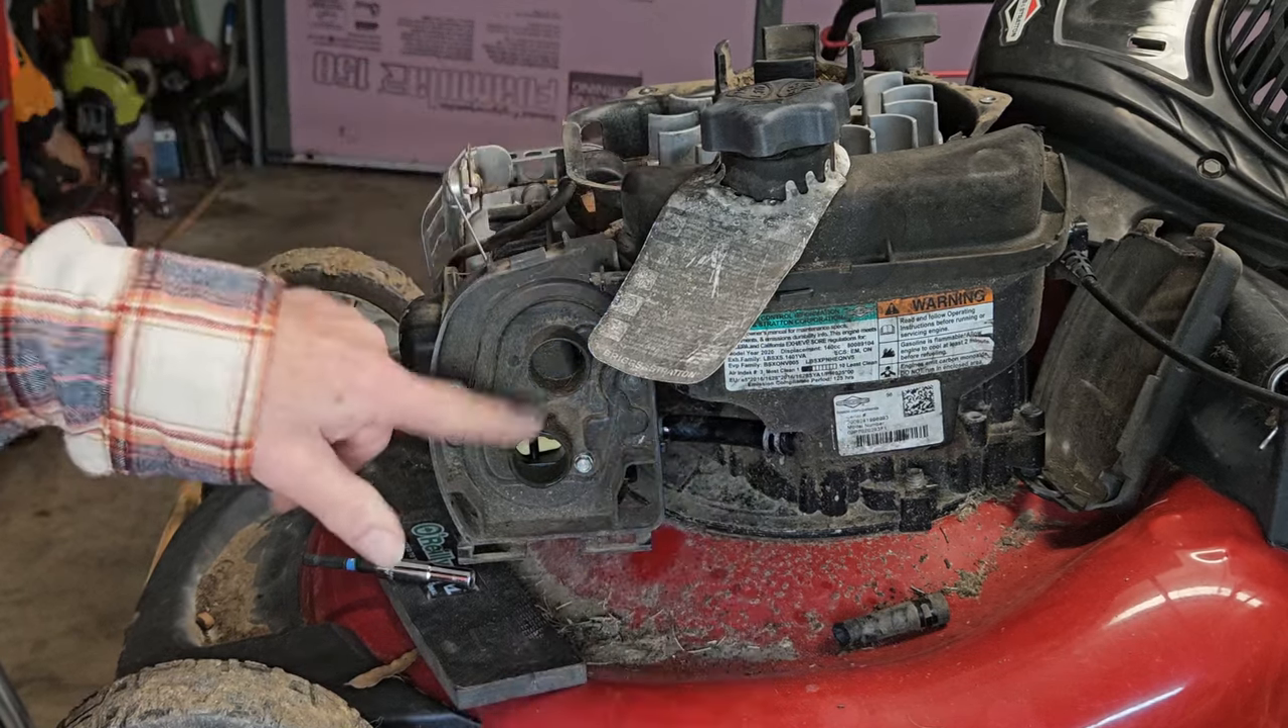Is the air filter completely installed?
No.